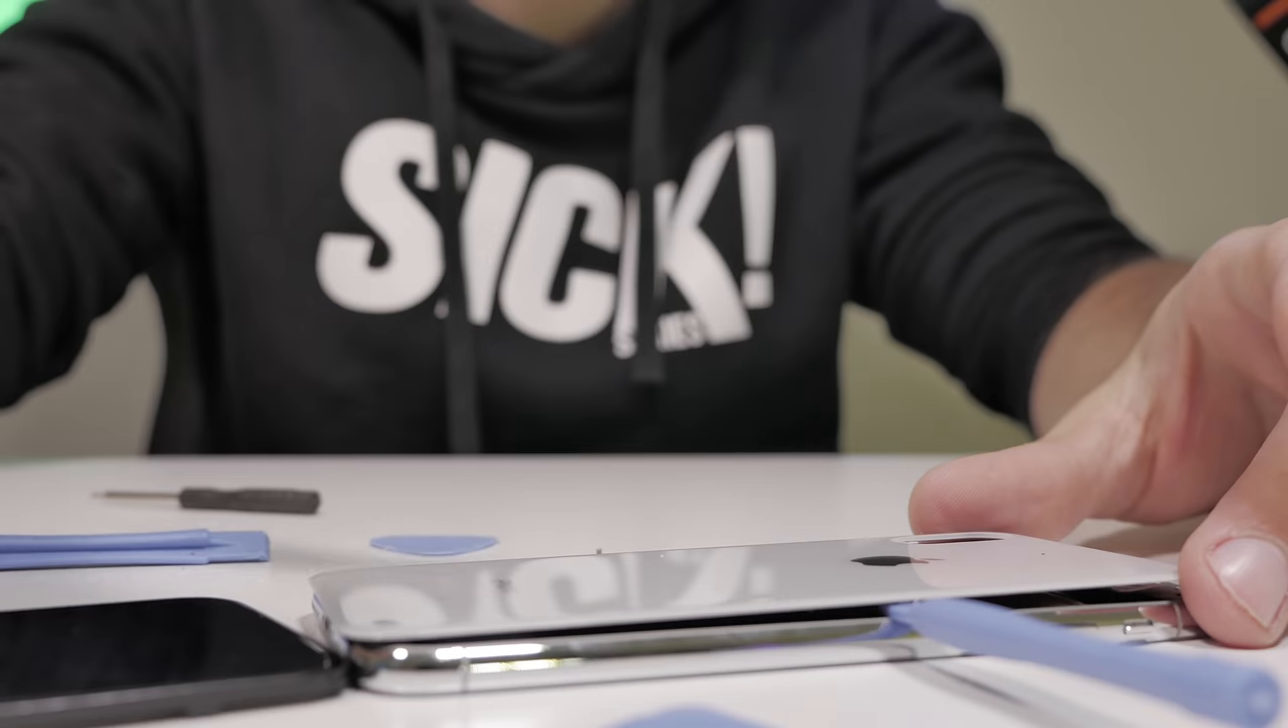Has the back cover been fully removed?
No.